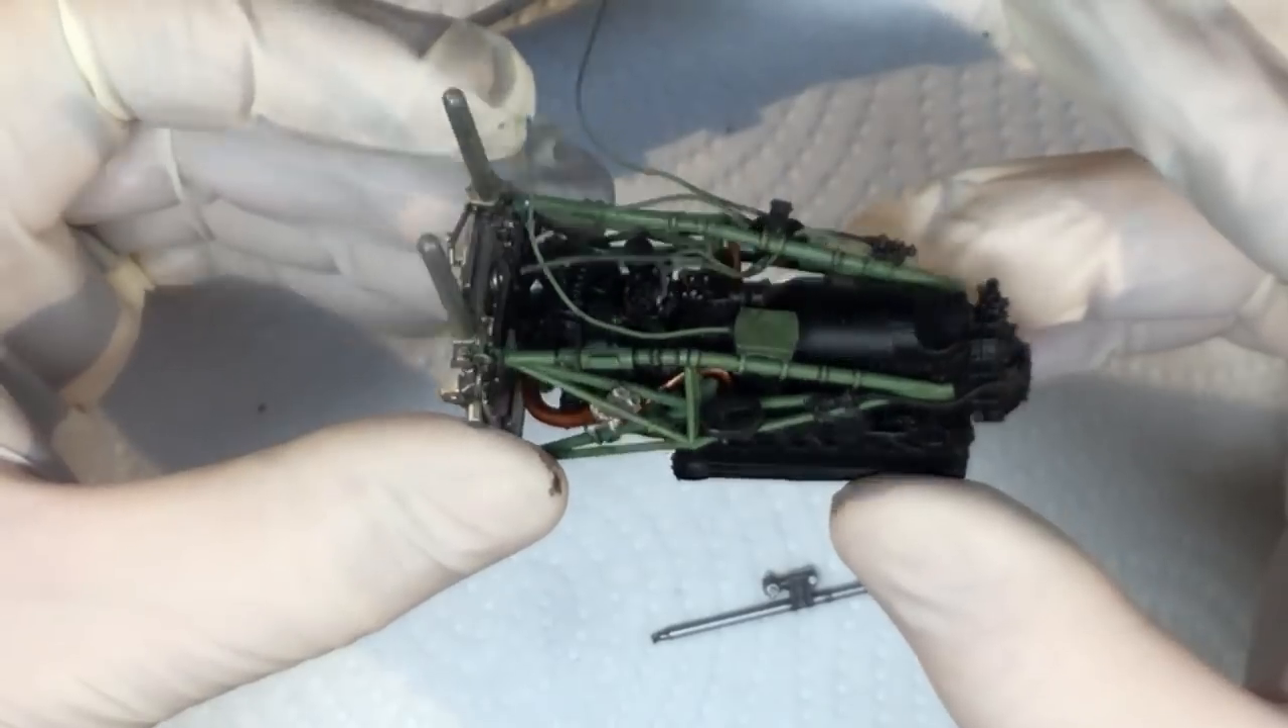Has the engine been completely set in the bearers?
Yes.